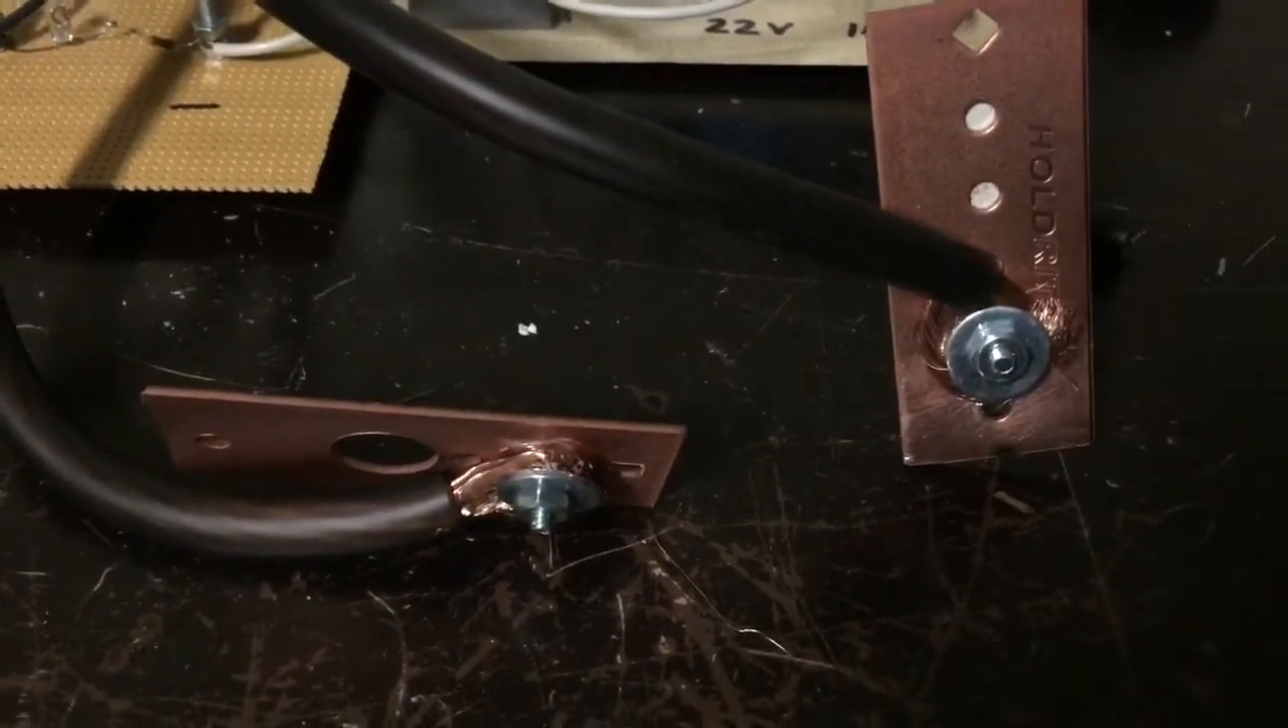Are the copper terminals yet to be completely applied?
No.